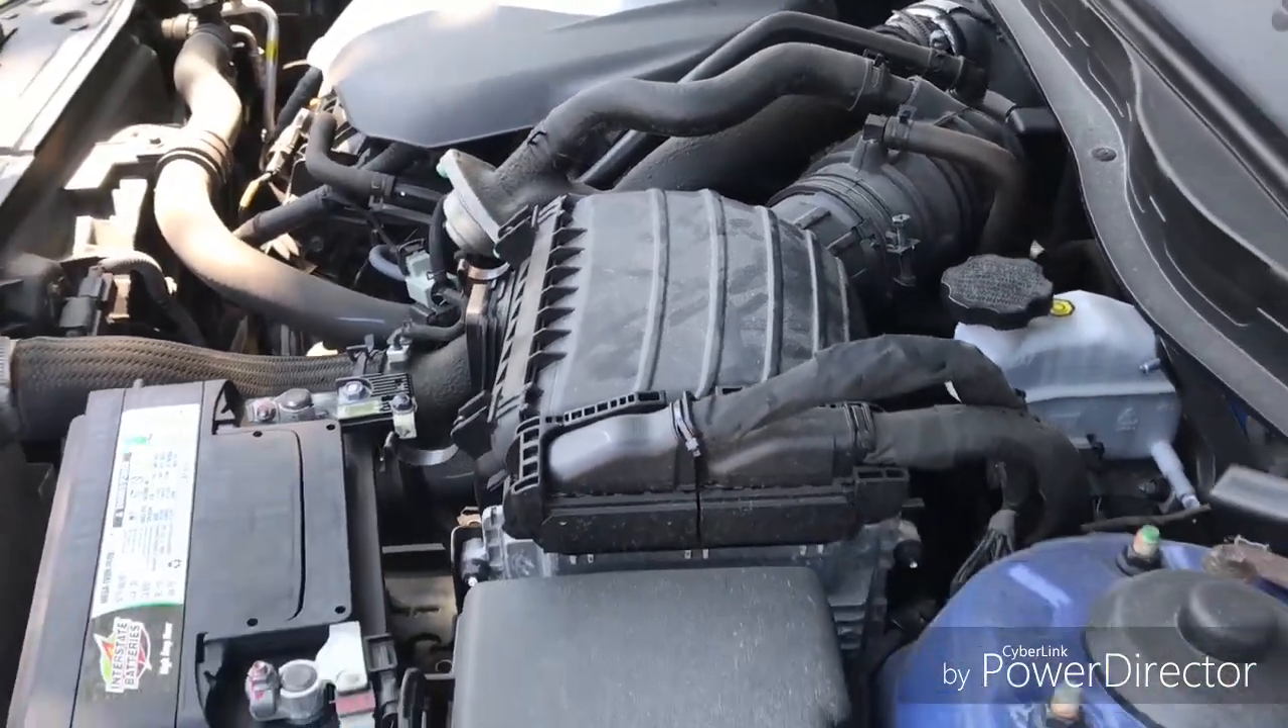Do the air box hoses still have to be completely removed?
Yes.